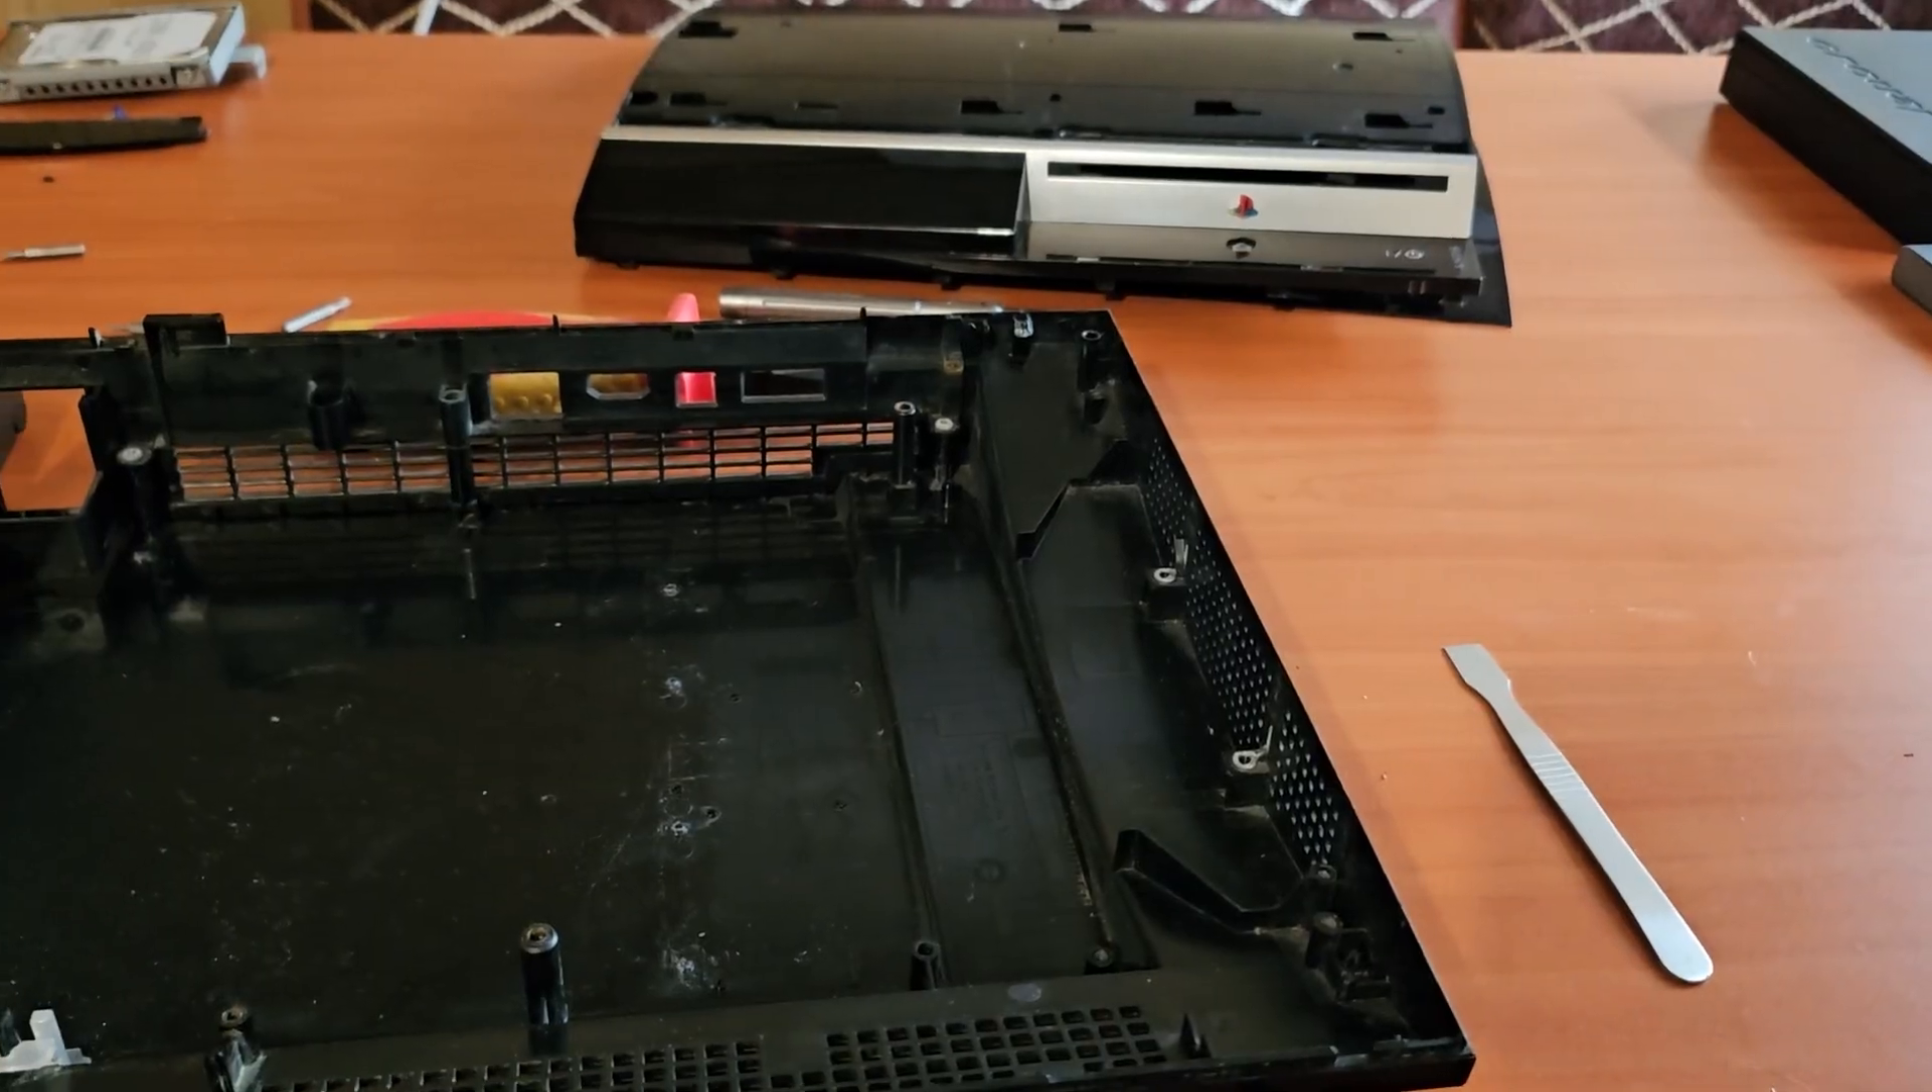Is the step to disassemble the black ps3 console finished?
Yes.